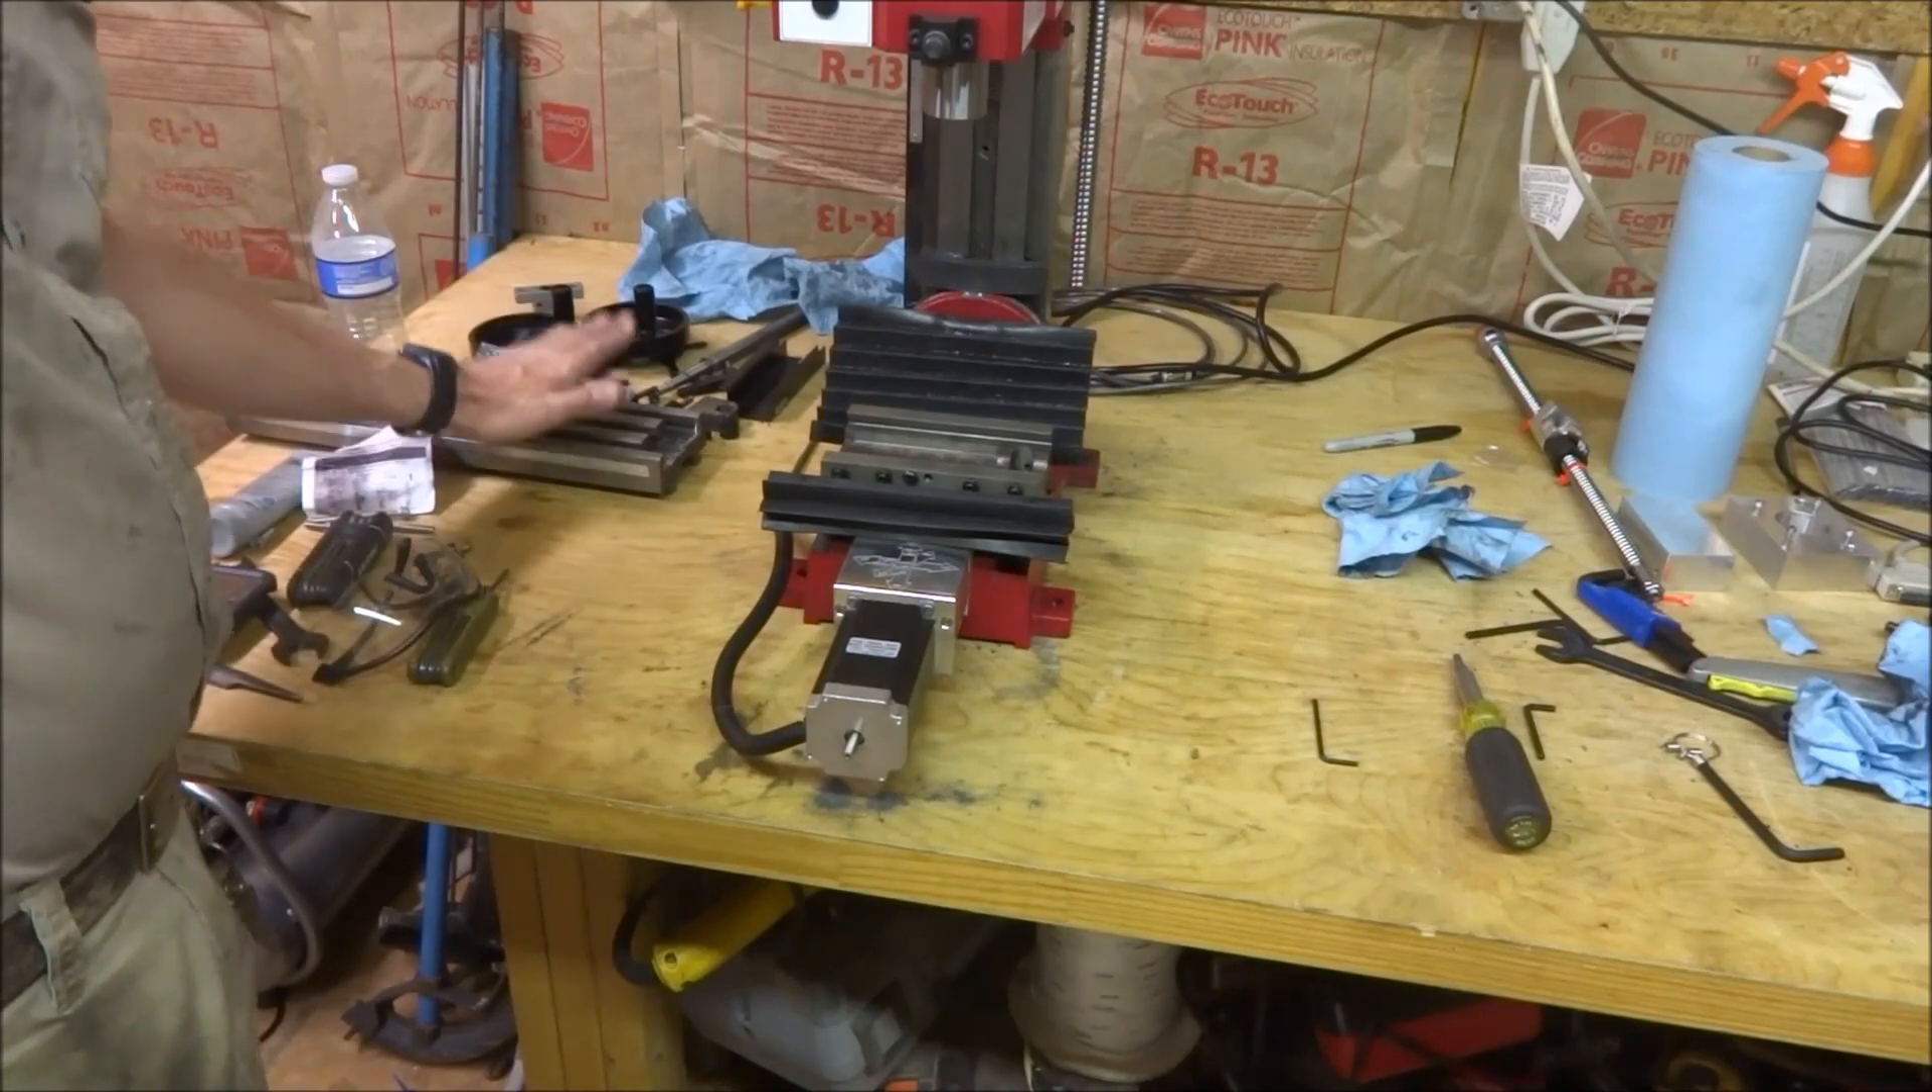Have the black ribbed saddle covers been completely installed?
Yes.